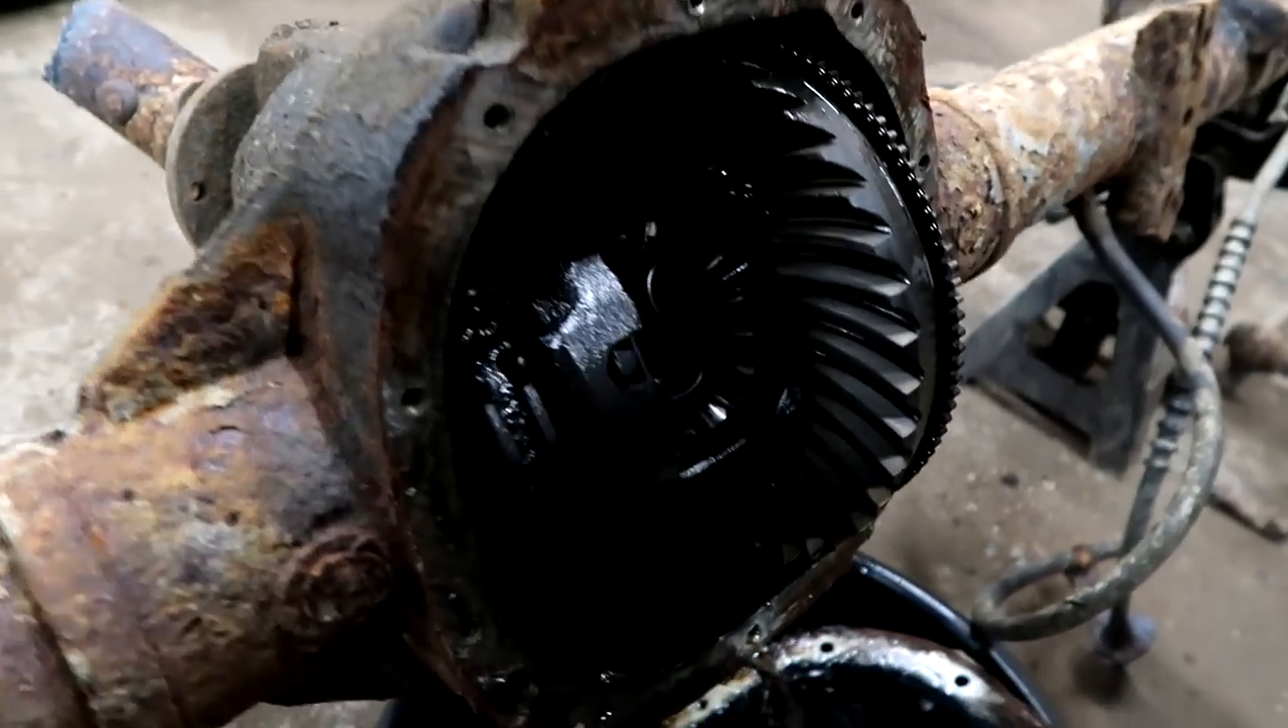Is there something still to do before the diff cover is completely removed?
No.